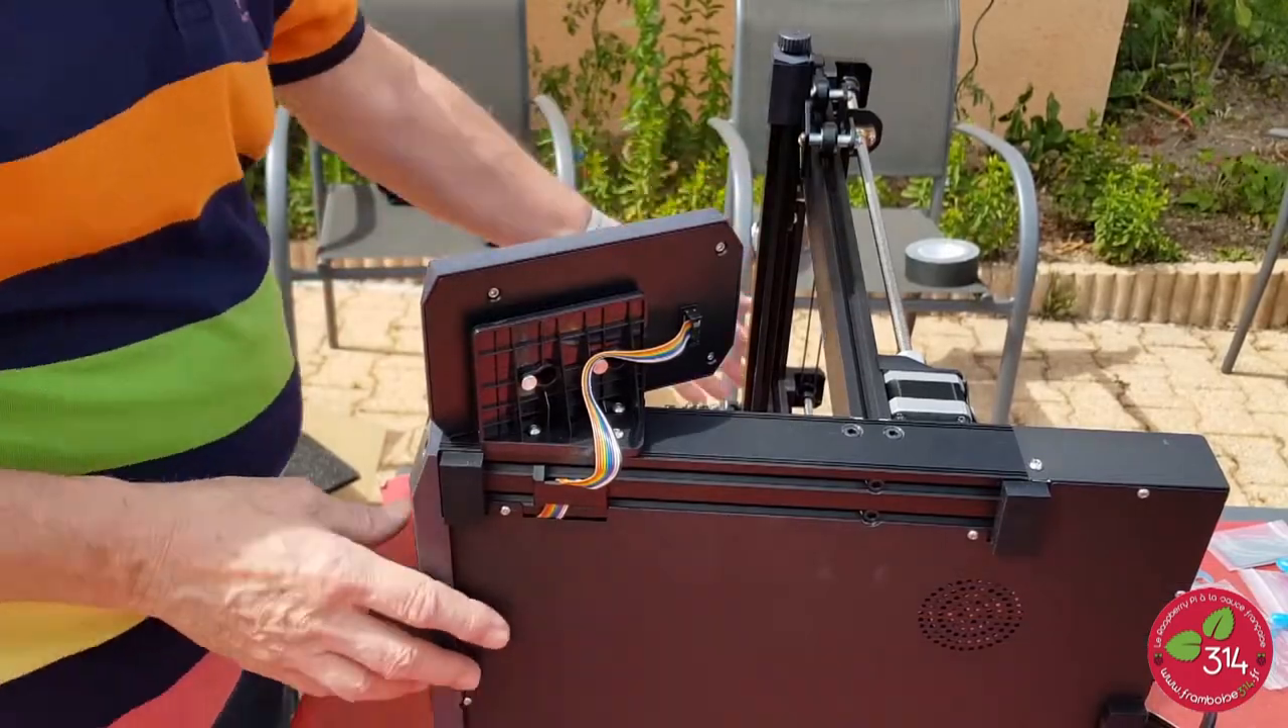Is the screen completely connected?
Yes.